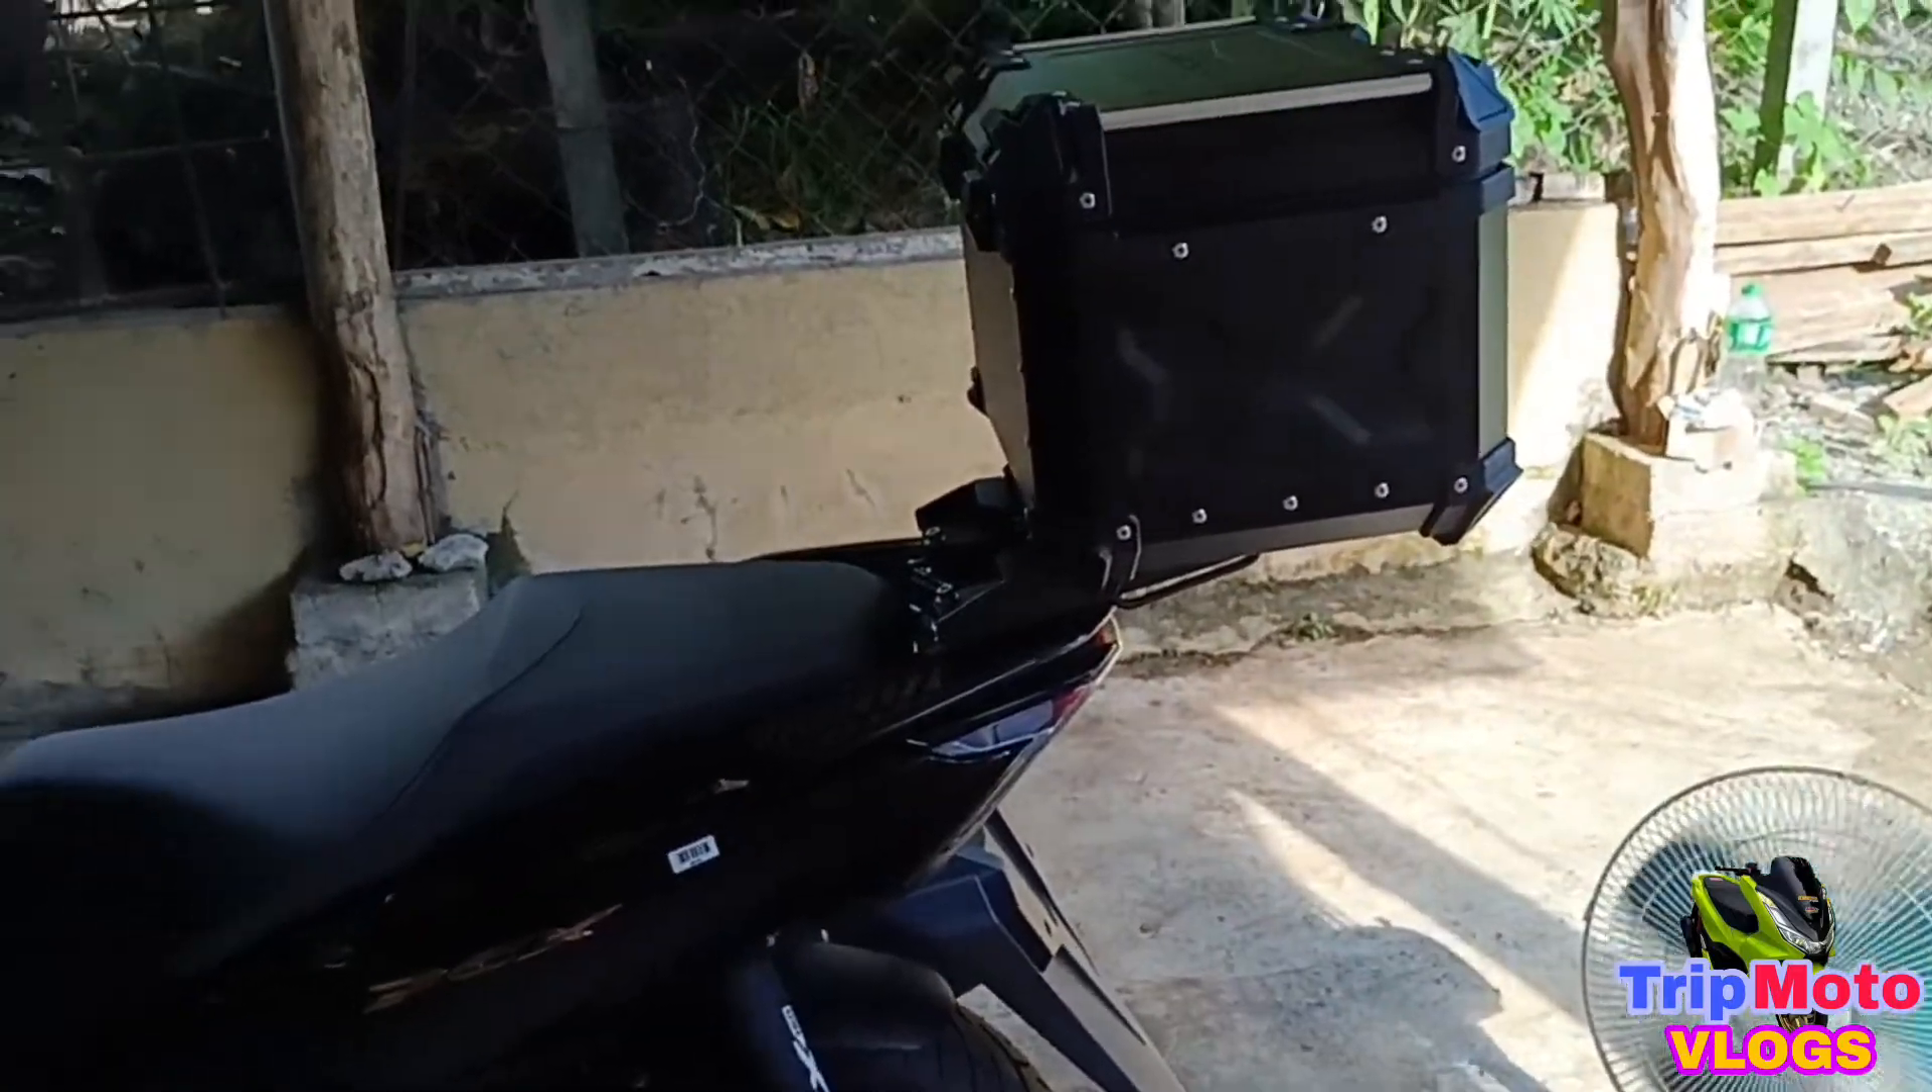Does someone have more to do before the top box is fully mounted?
No.